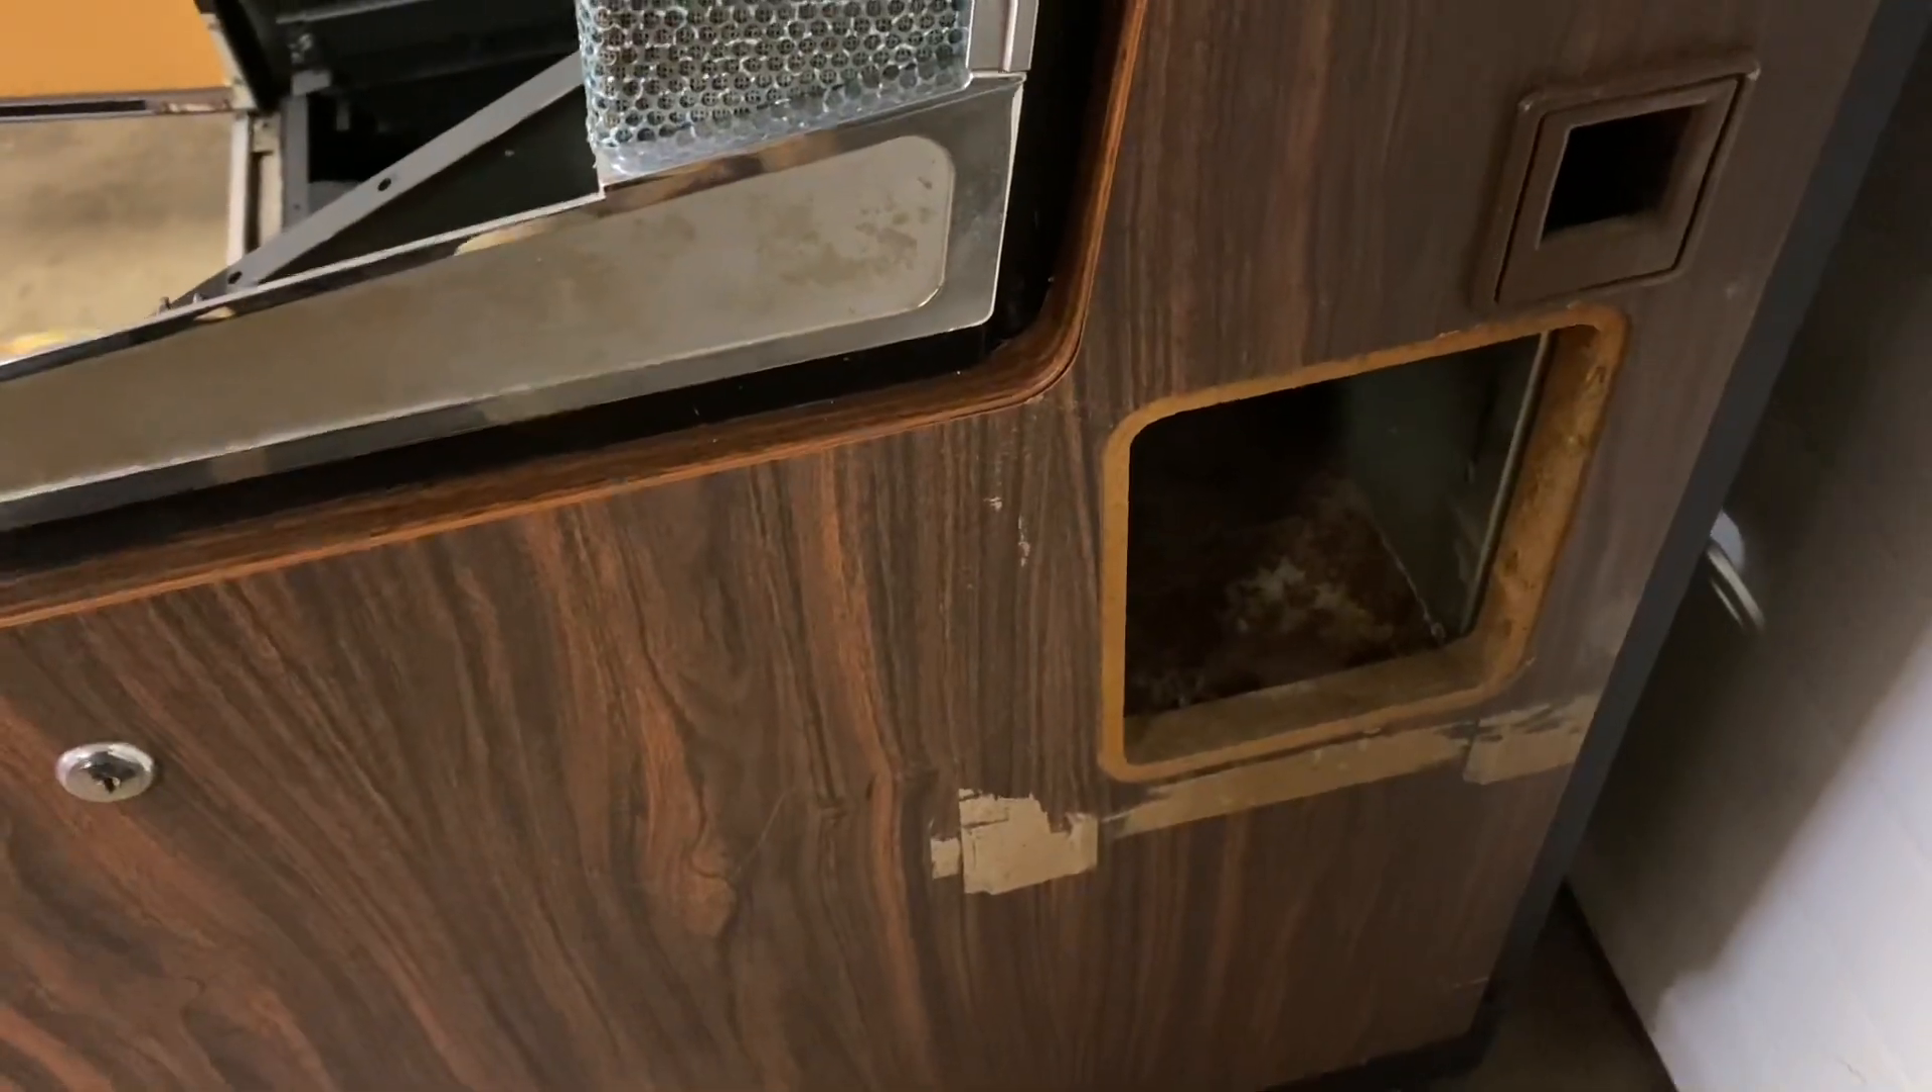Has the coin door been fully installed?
No.